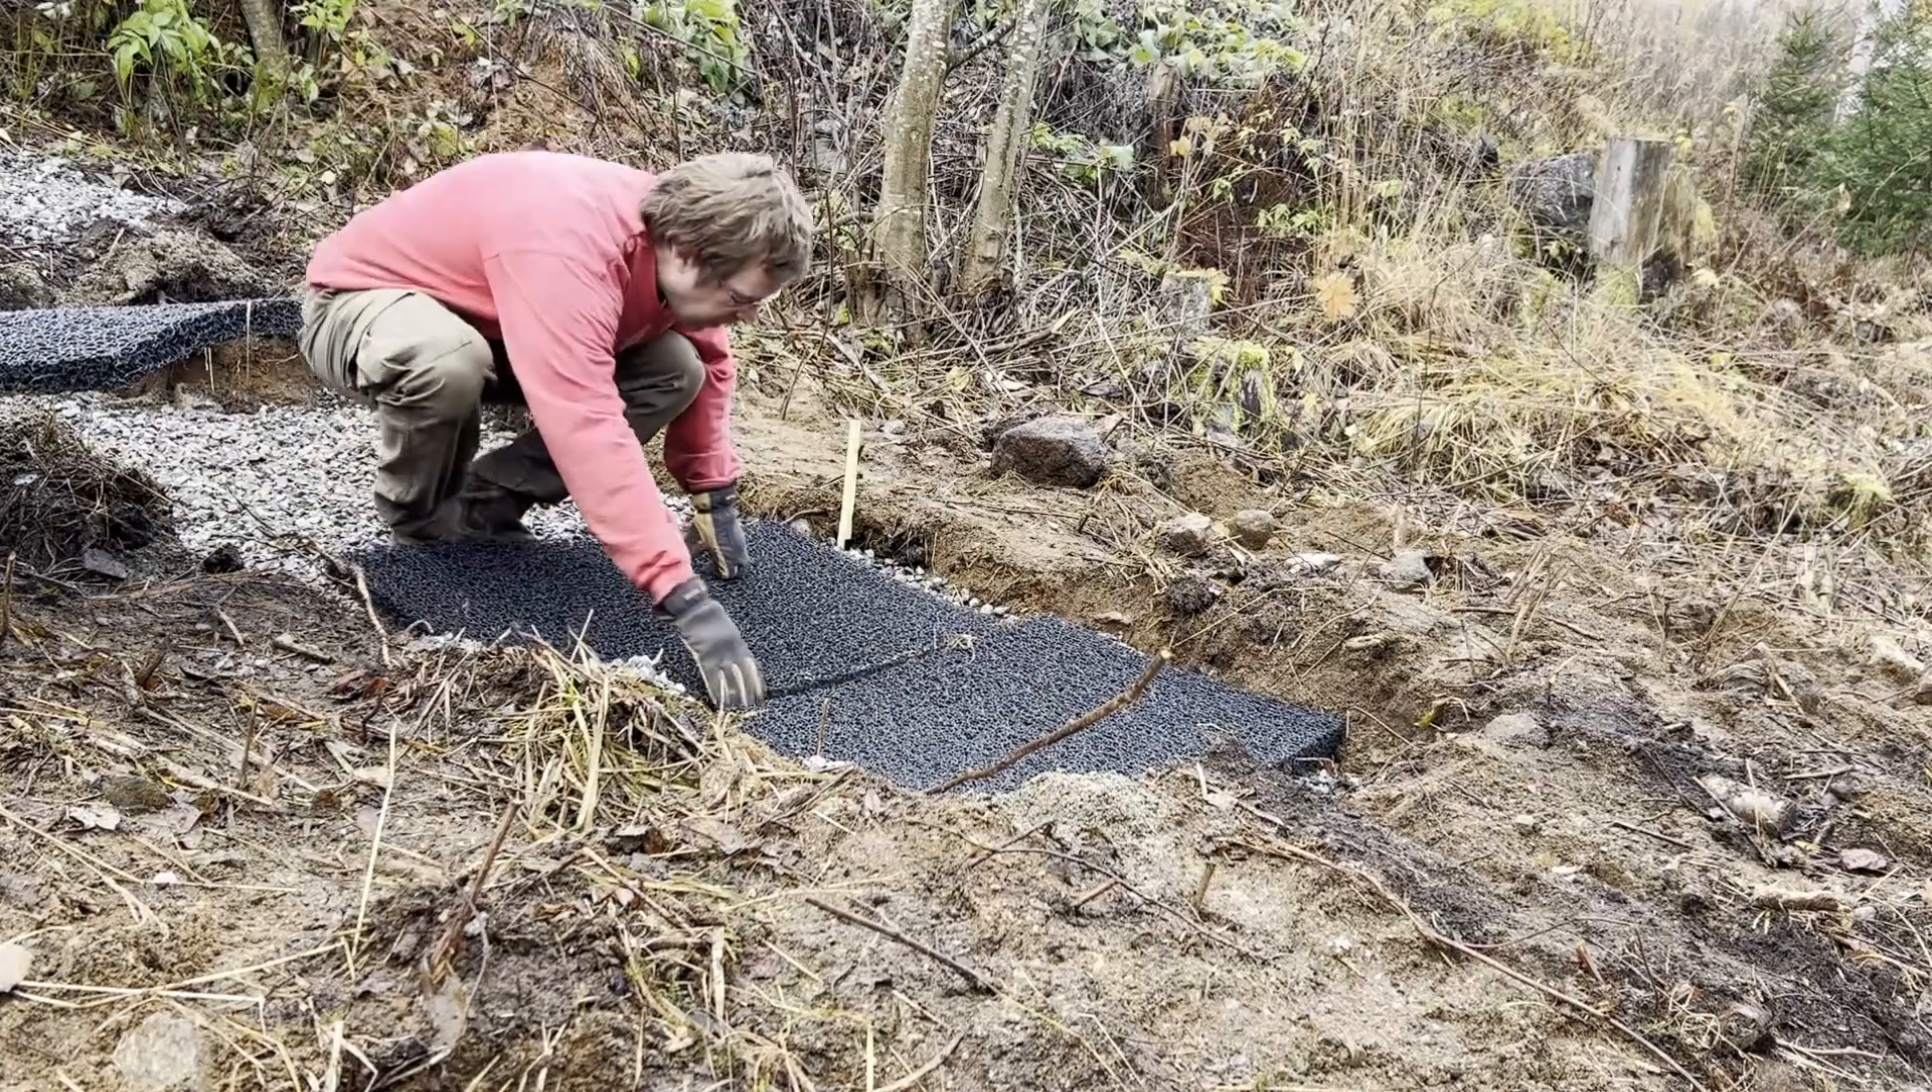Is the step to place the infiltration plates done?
No.